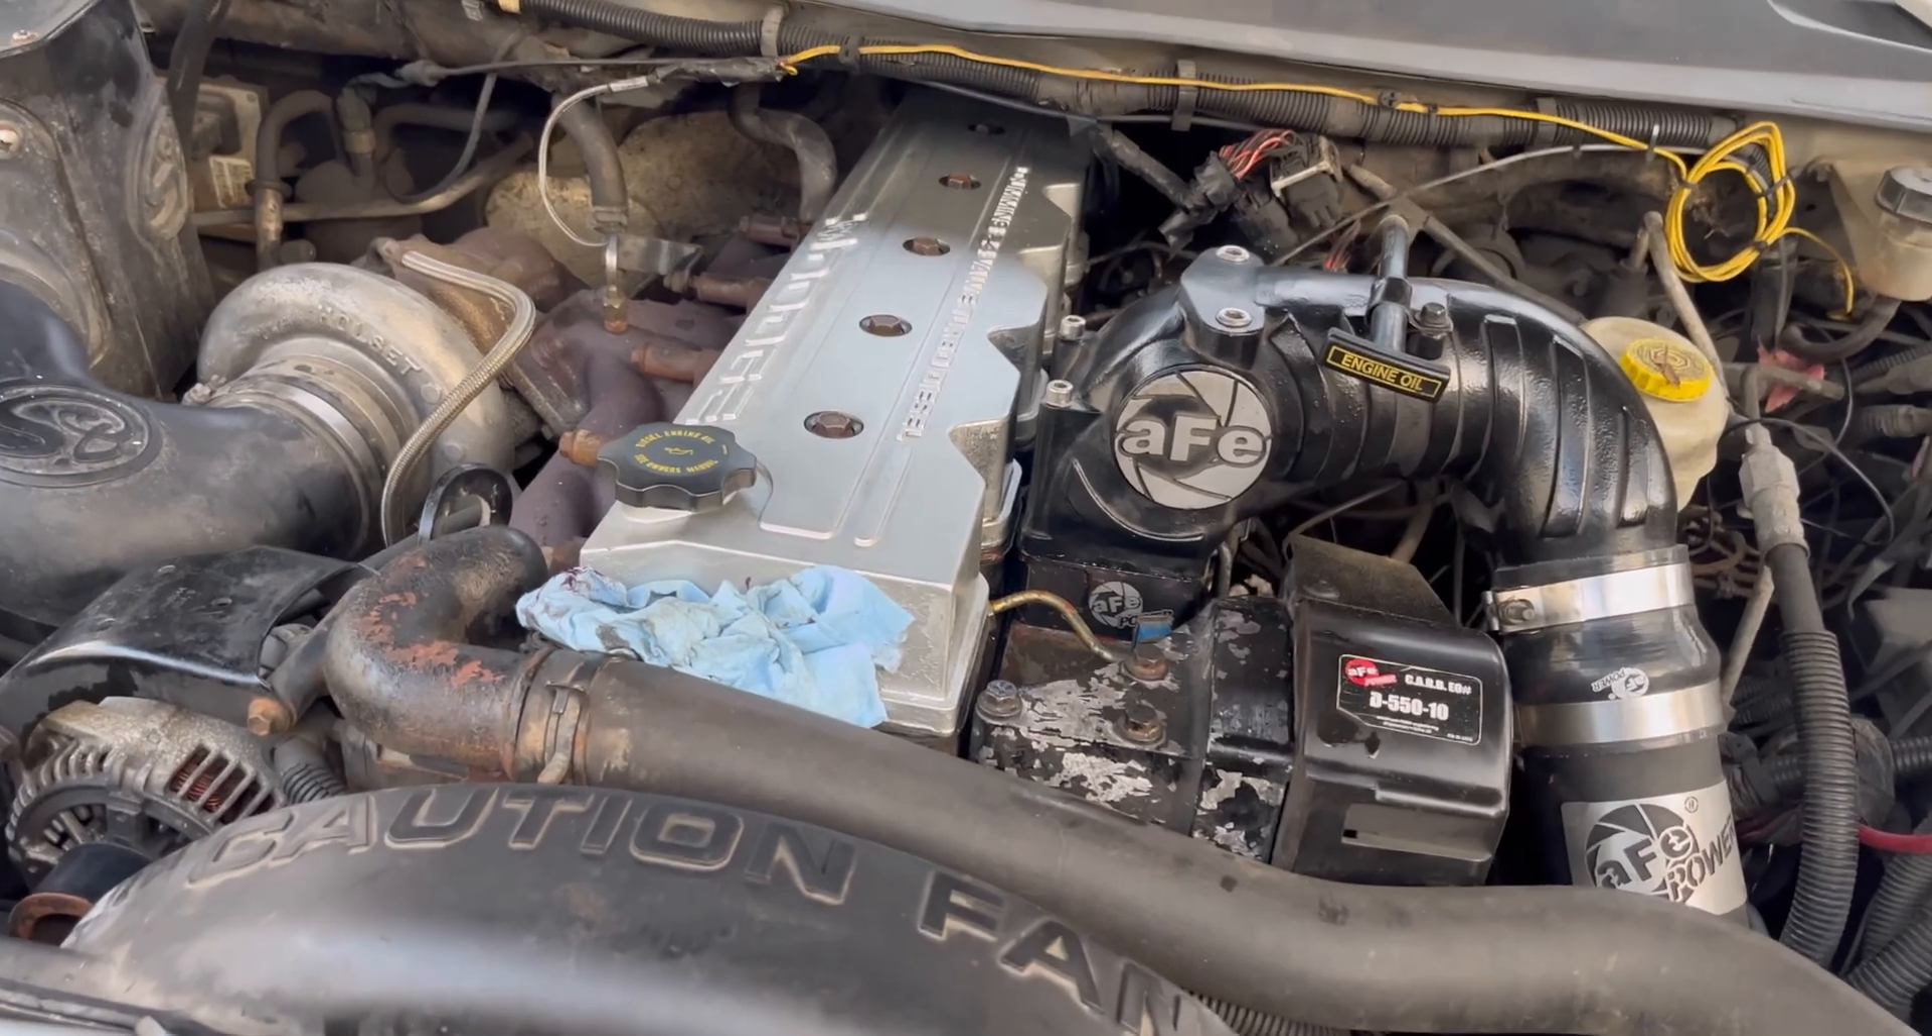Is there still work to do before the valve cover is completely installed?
No.